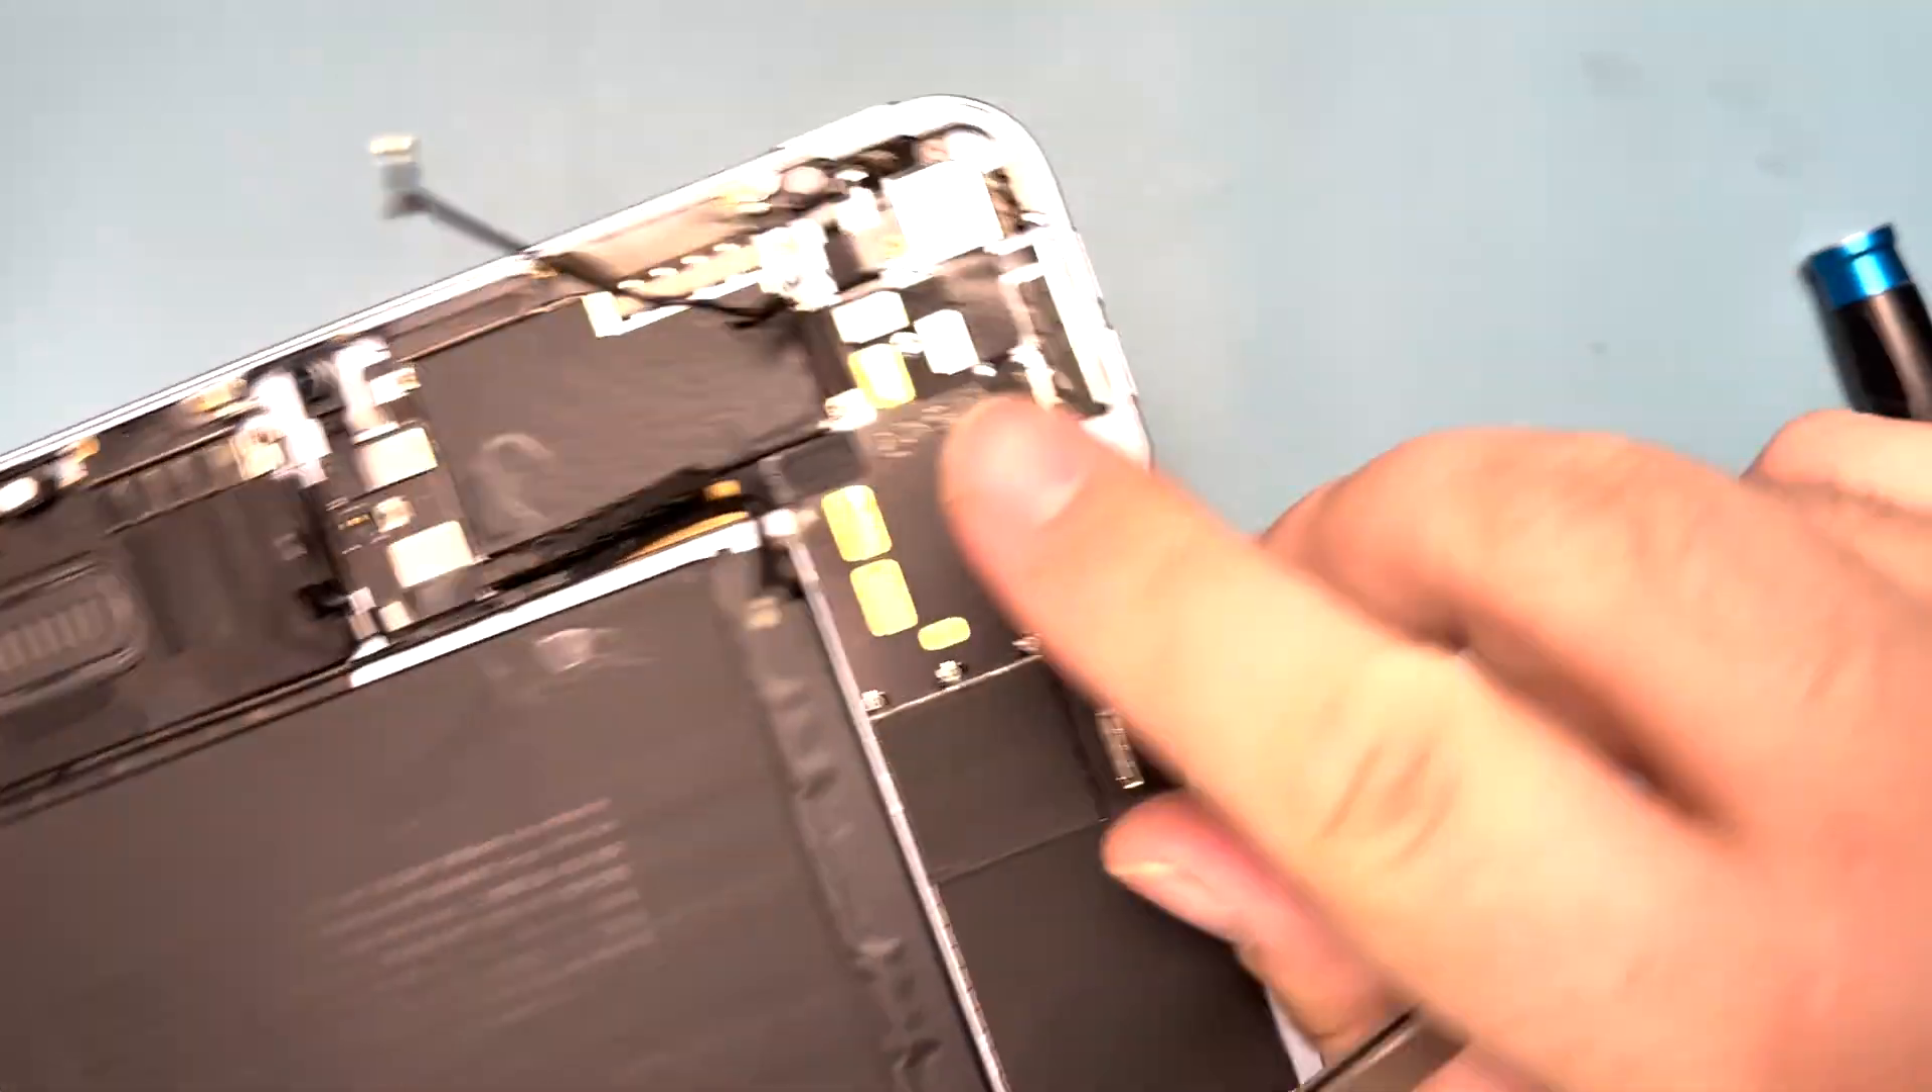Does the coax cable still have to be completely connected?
Yes.